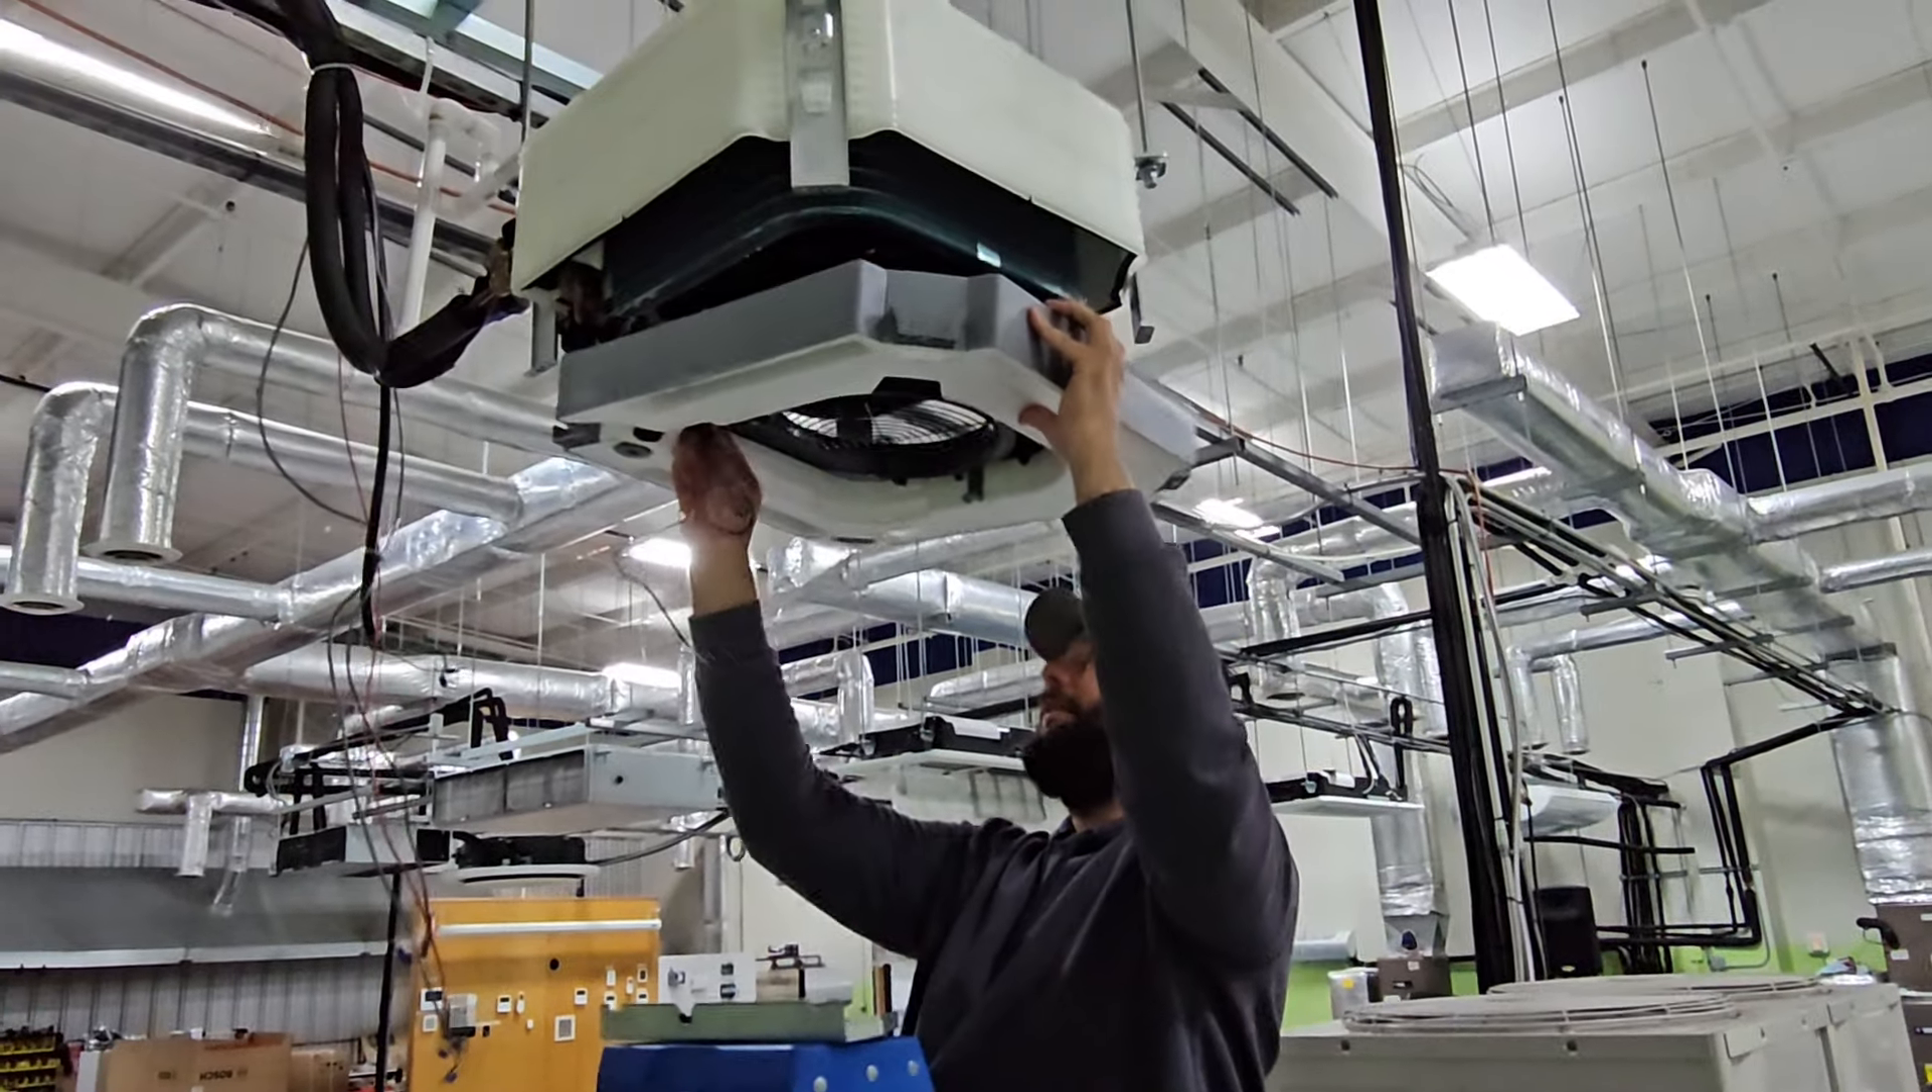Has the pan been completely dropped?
No.